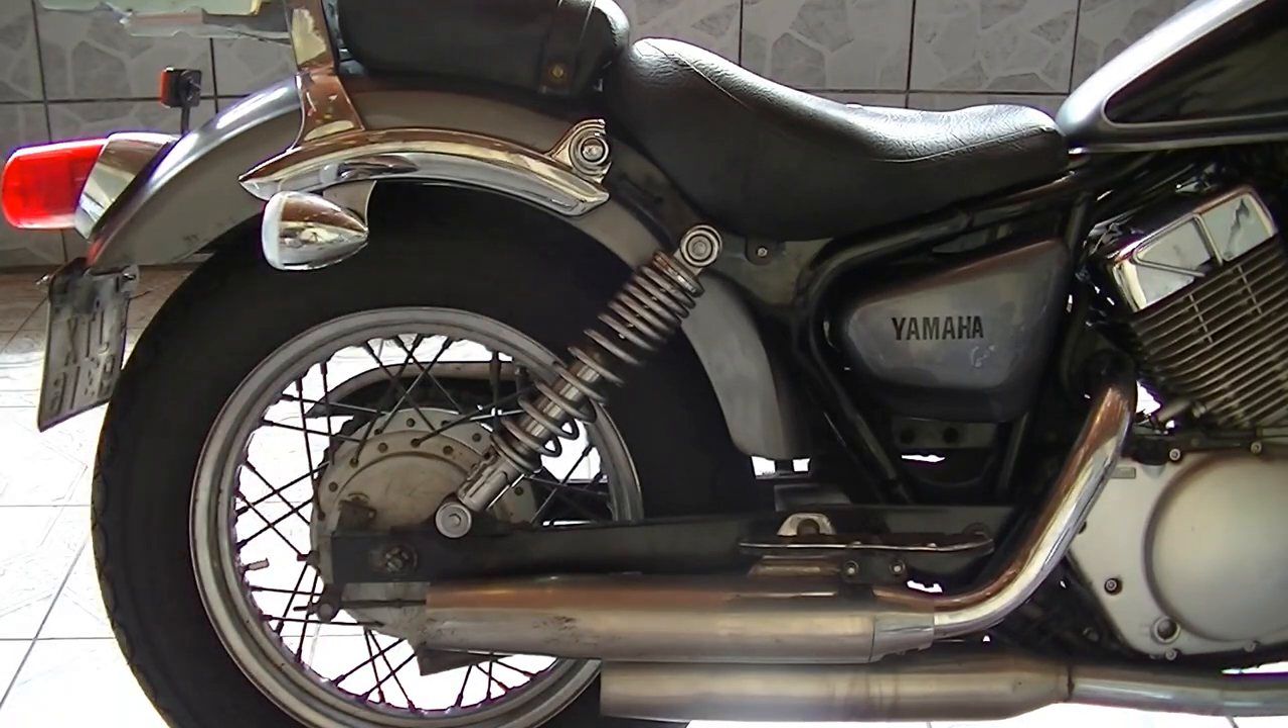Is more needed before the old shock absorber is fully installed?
No.